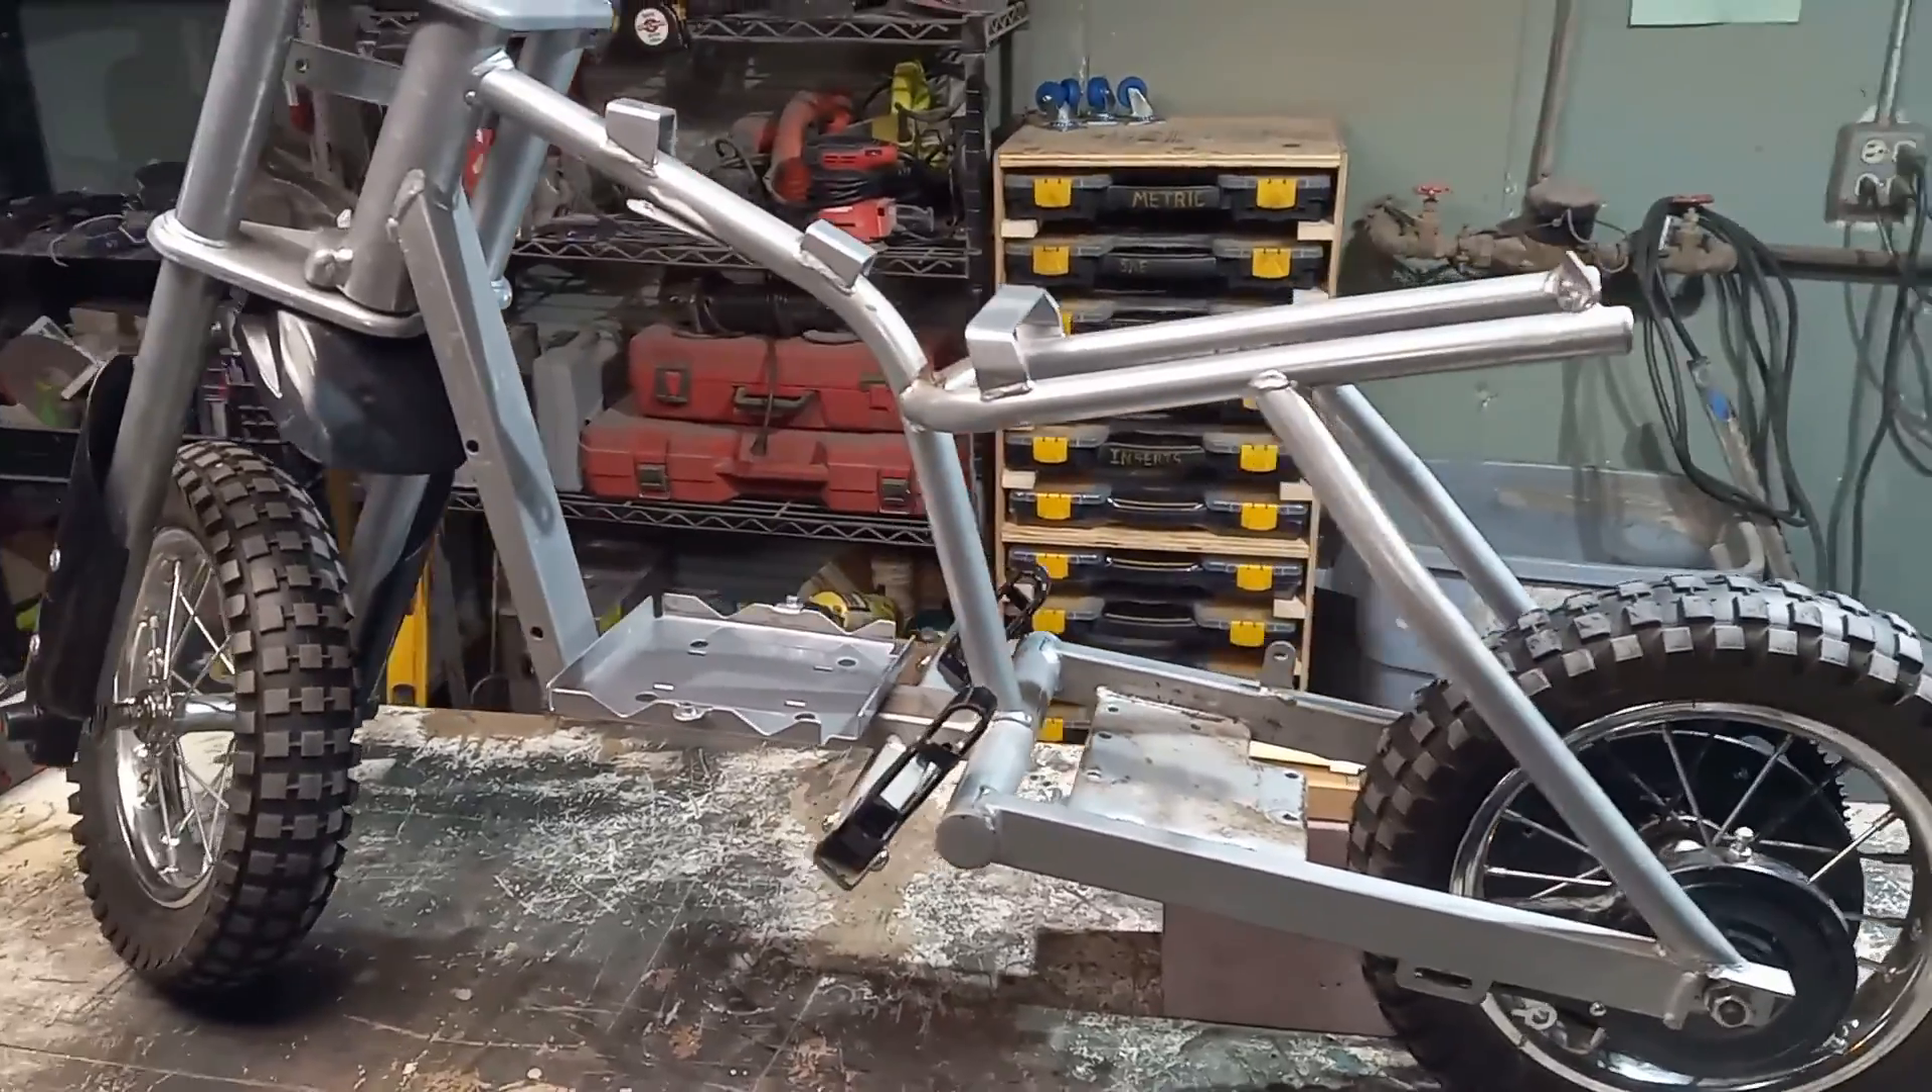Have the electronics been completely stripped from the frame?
Yes.